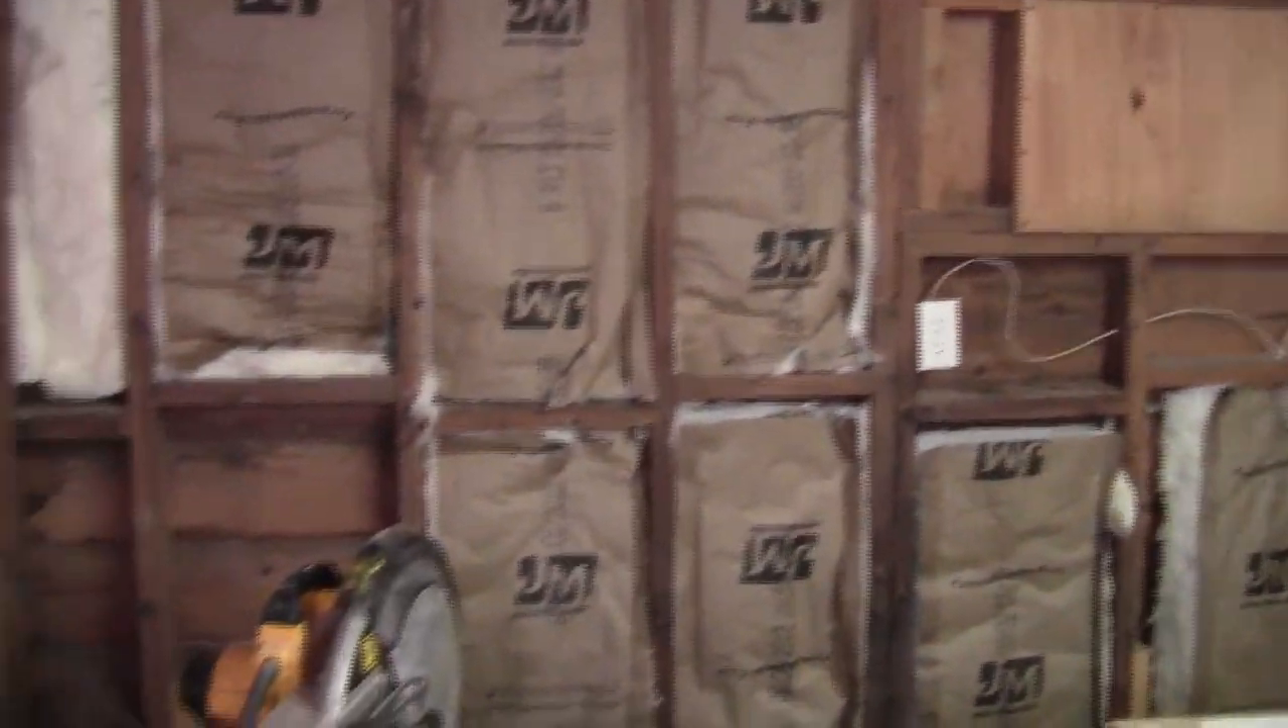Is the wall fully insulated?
No.